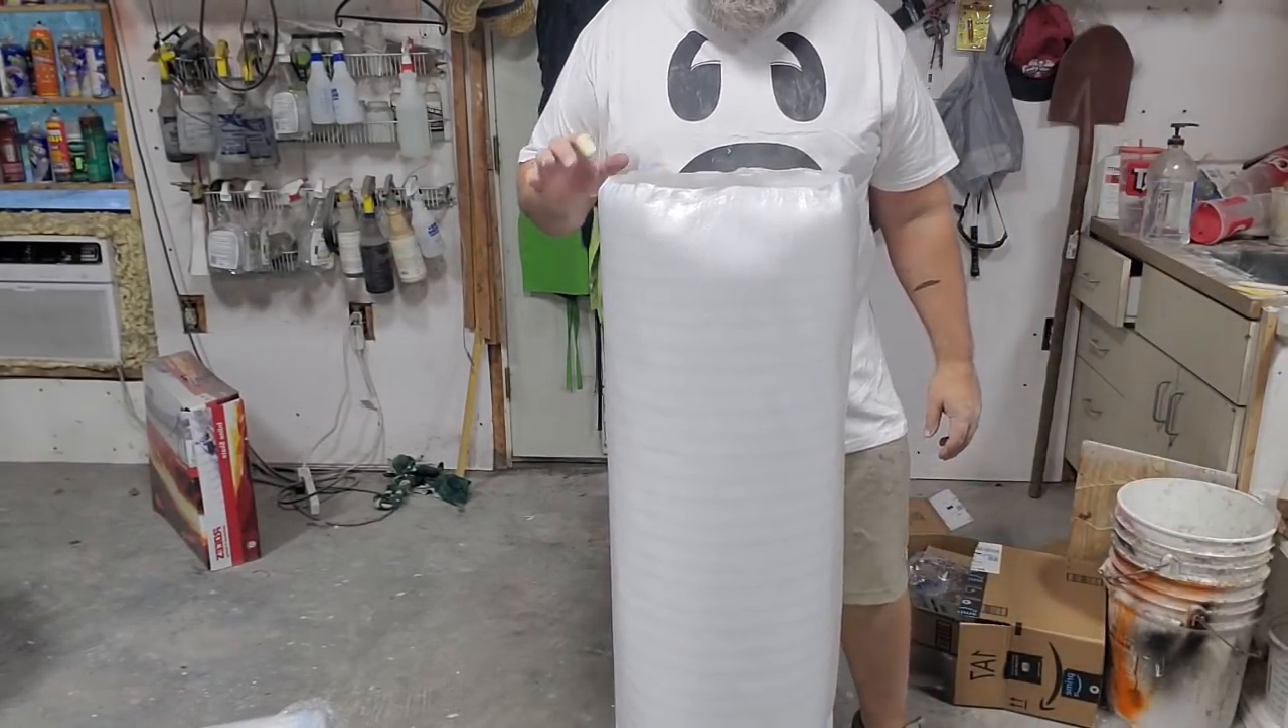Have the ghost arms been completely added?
No.